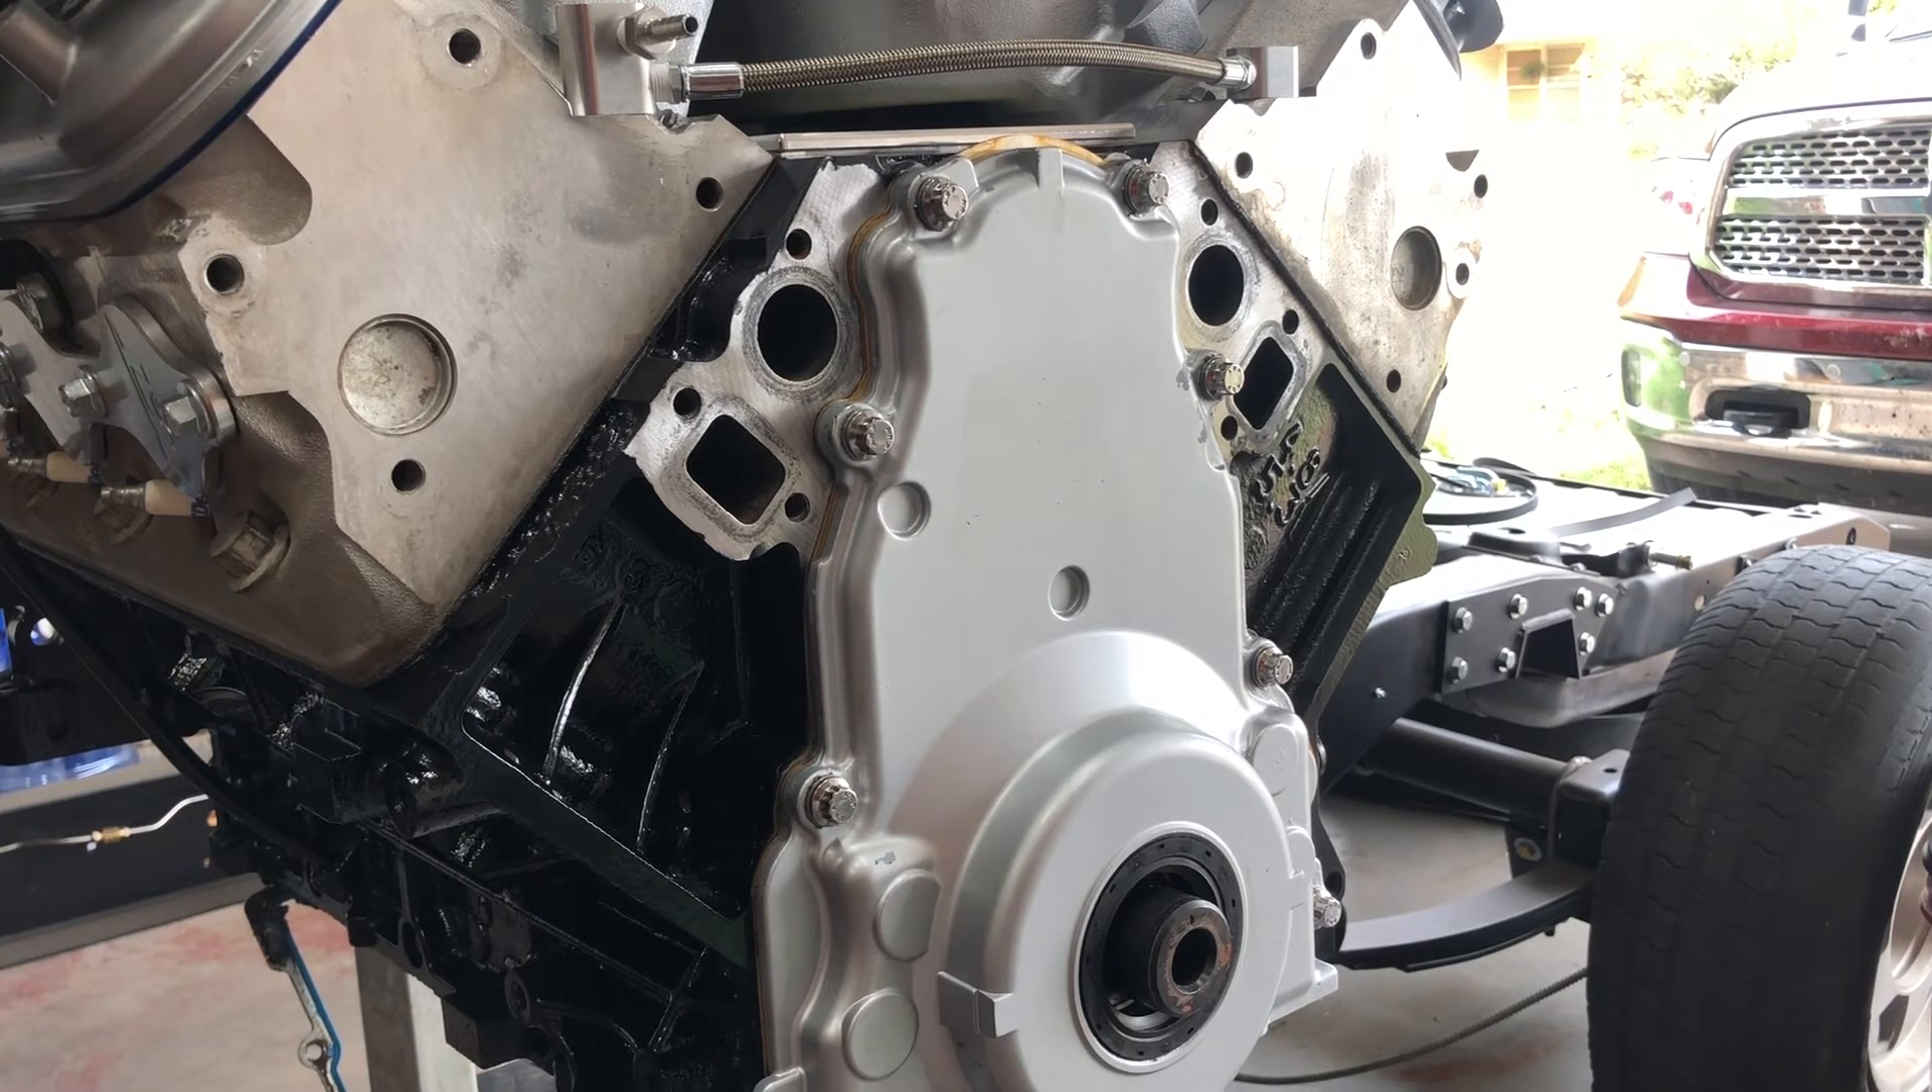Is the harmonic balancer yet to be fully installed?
Yes.